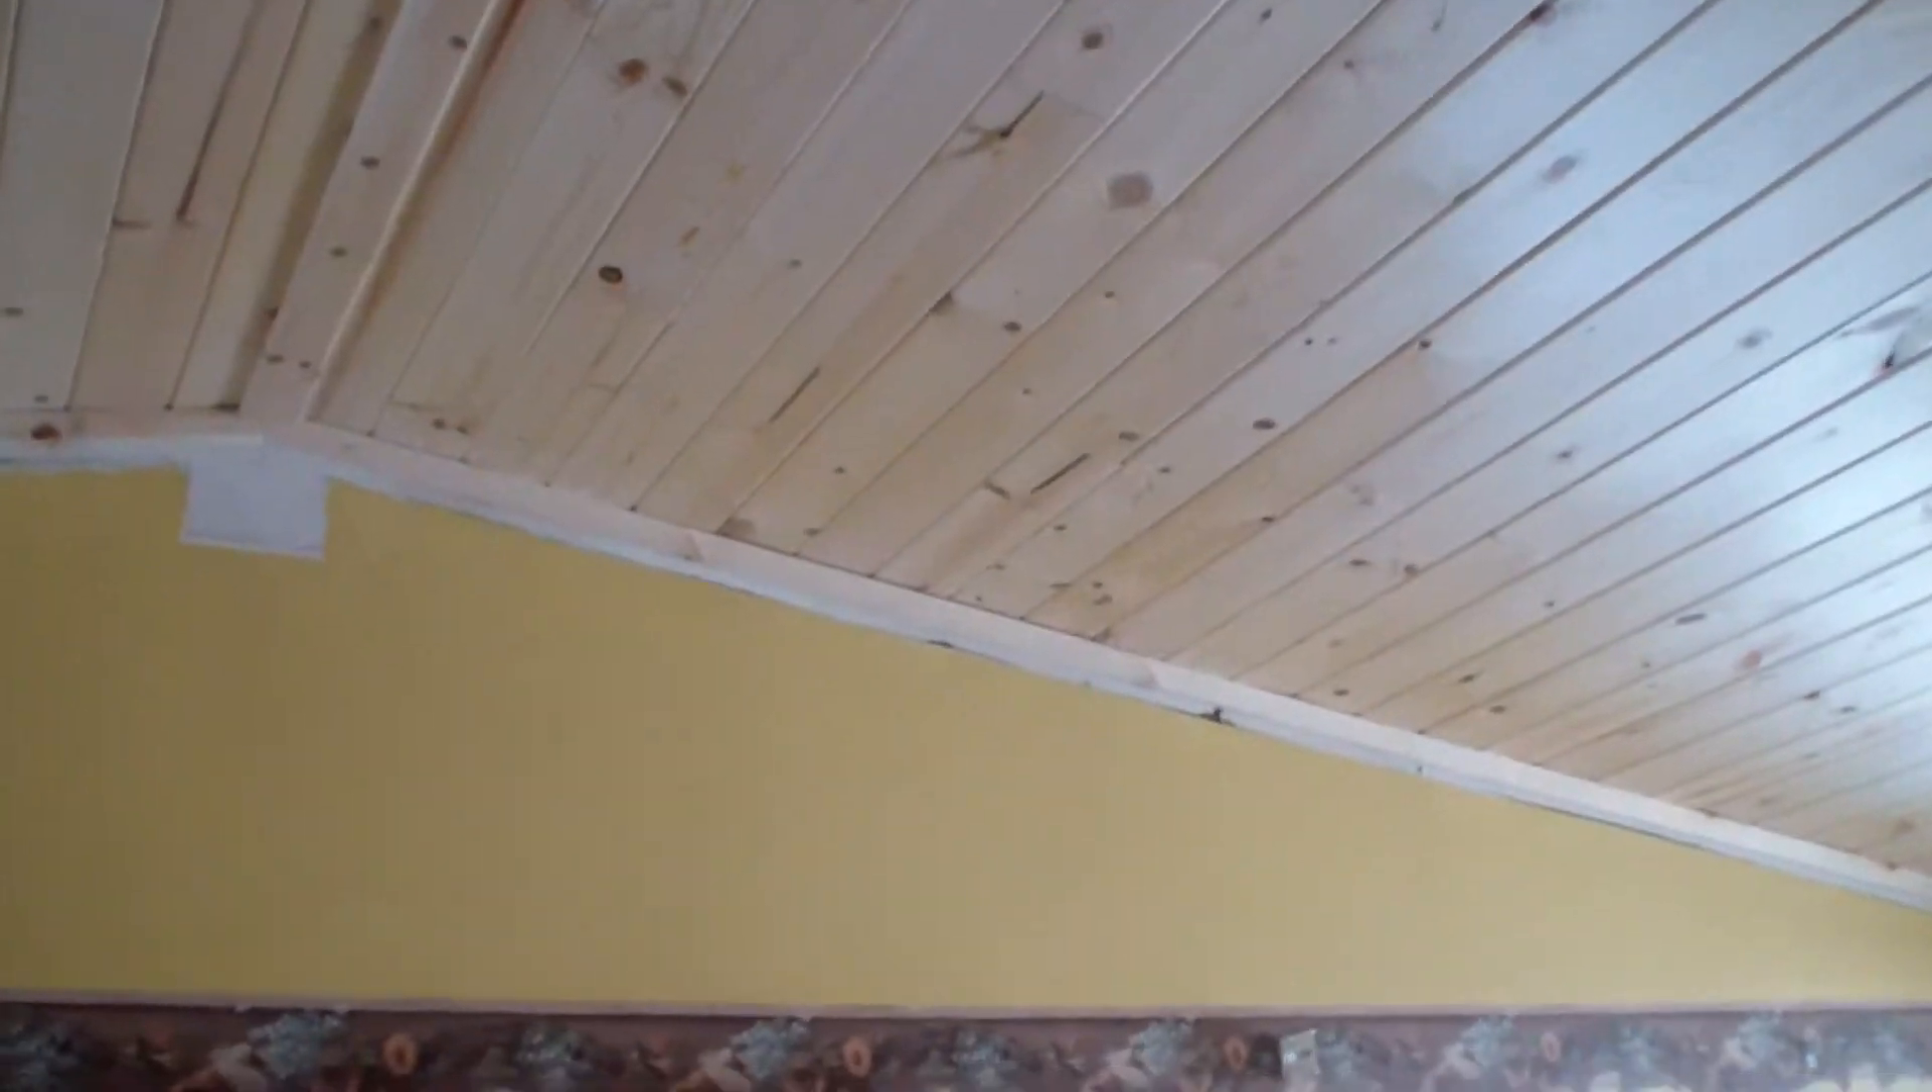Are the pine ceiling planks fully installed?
Yes.